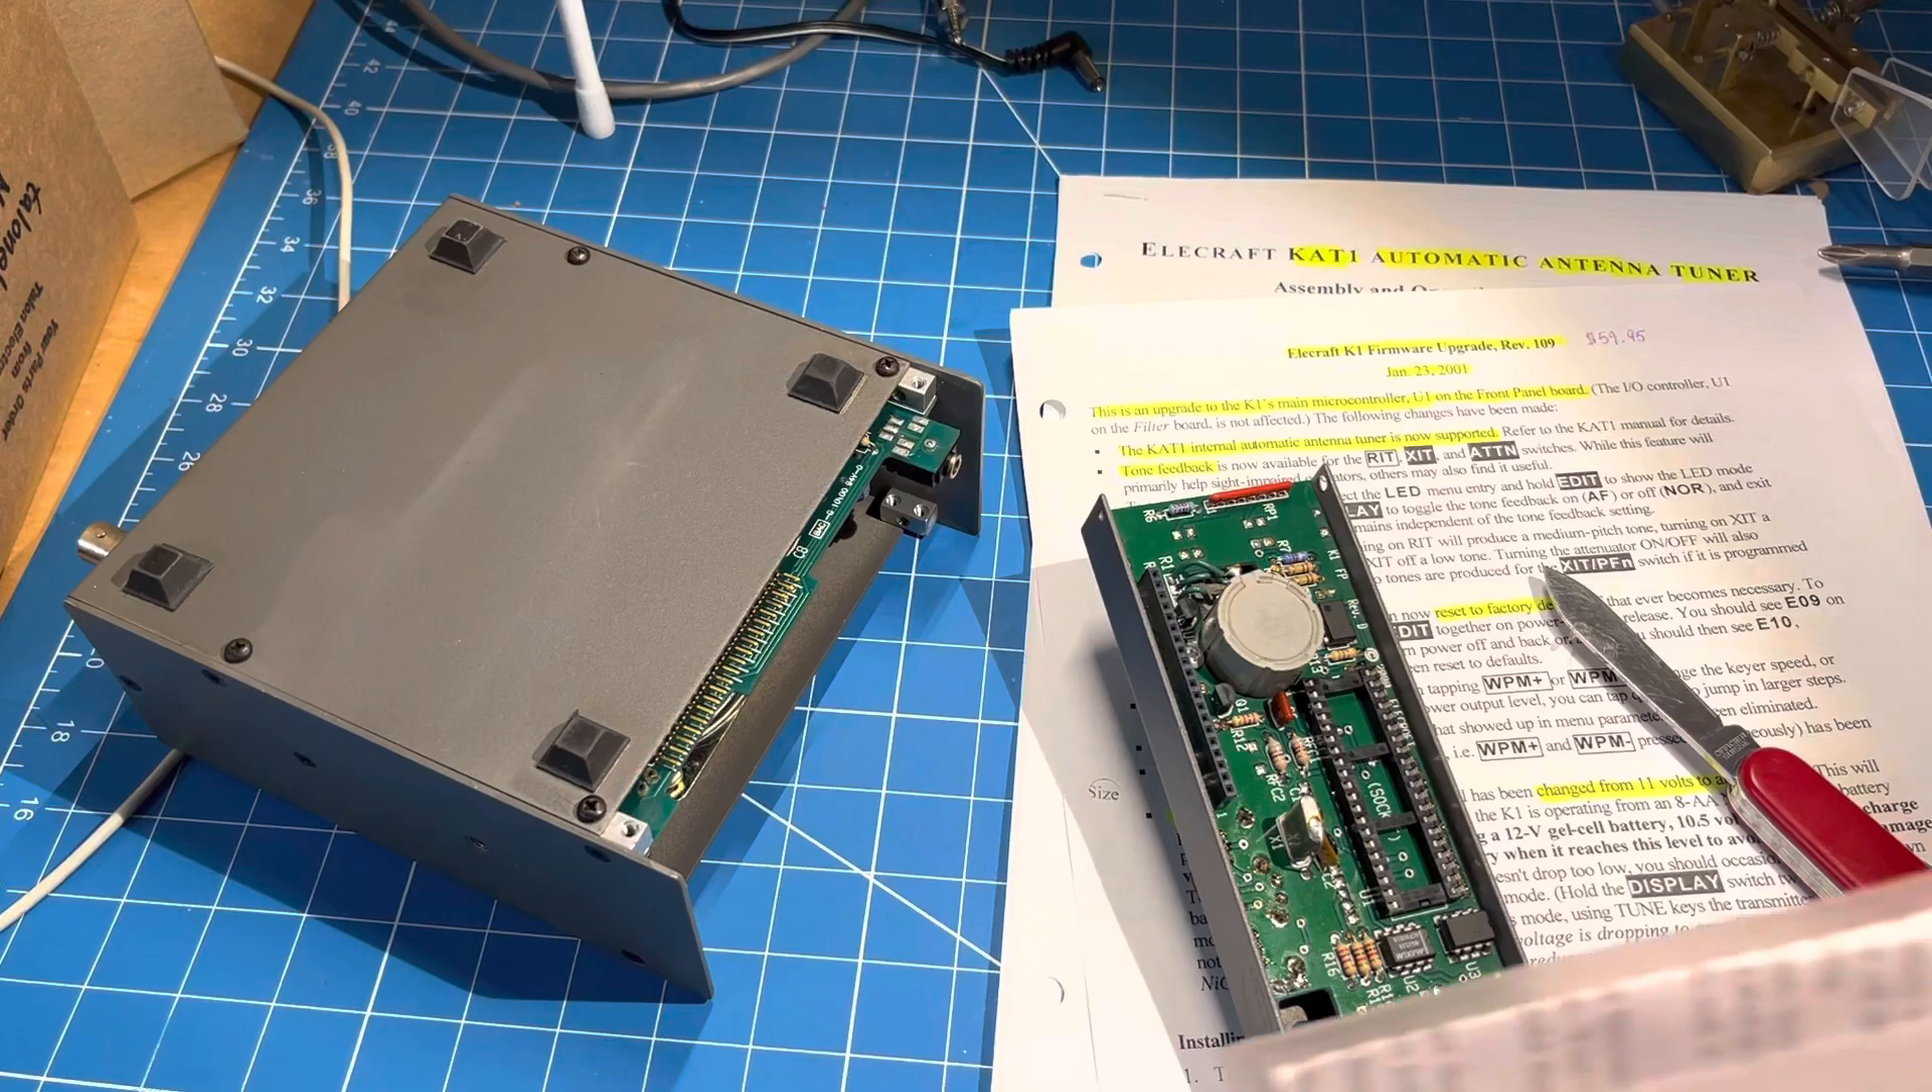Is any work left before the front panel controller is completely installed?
Yes.